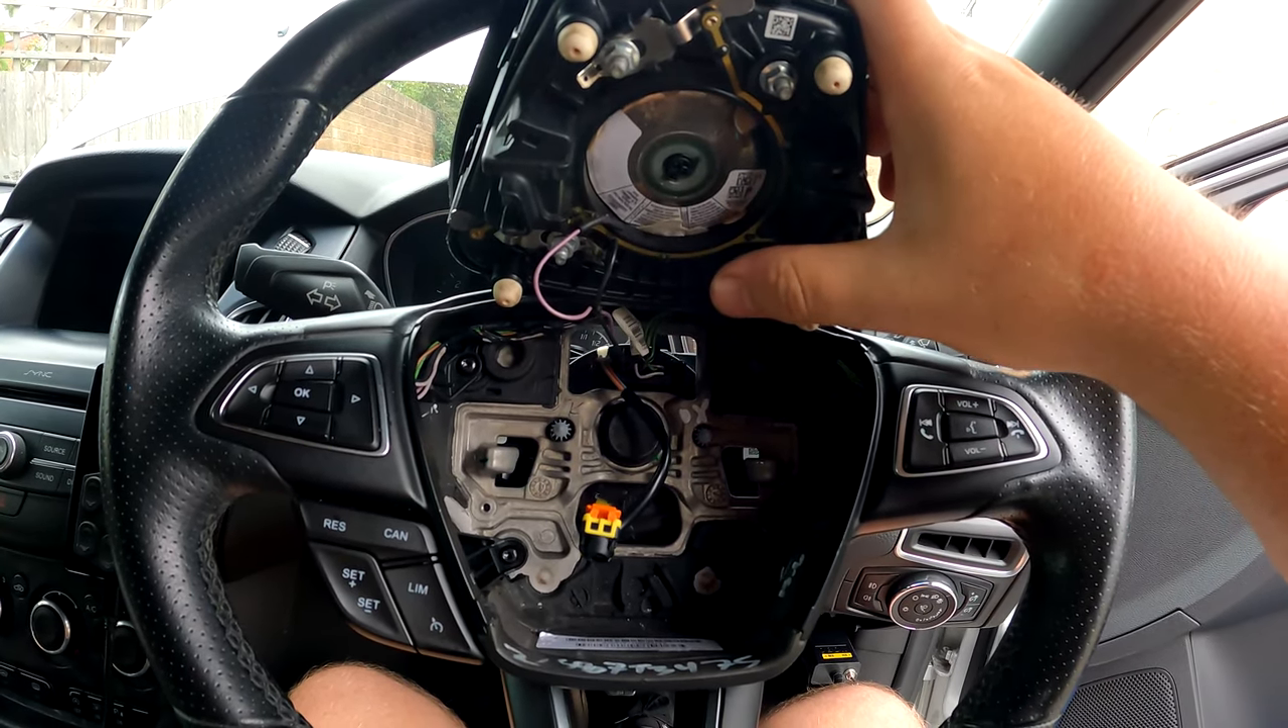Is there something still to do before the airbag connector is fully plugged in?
Yes.